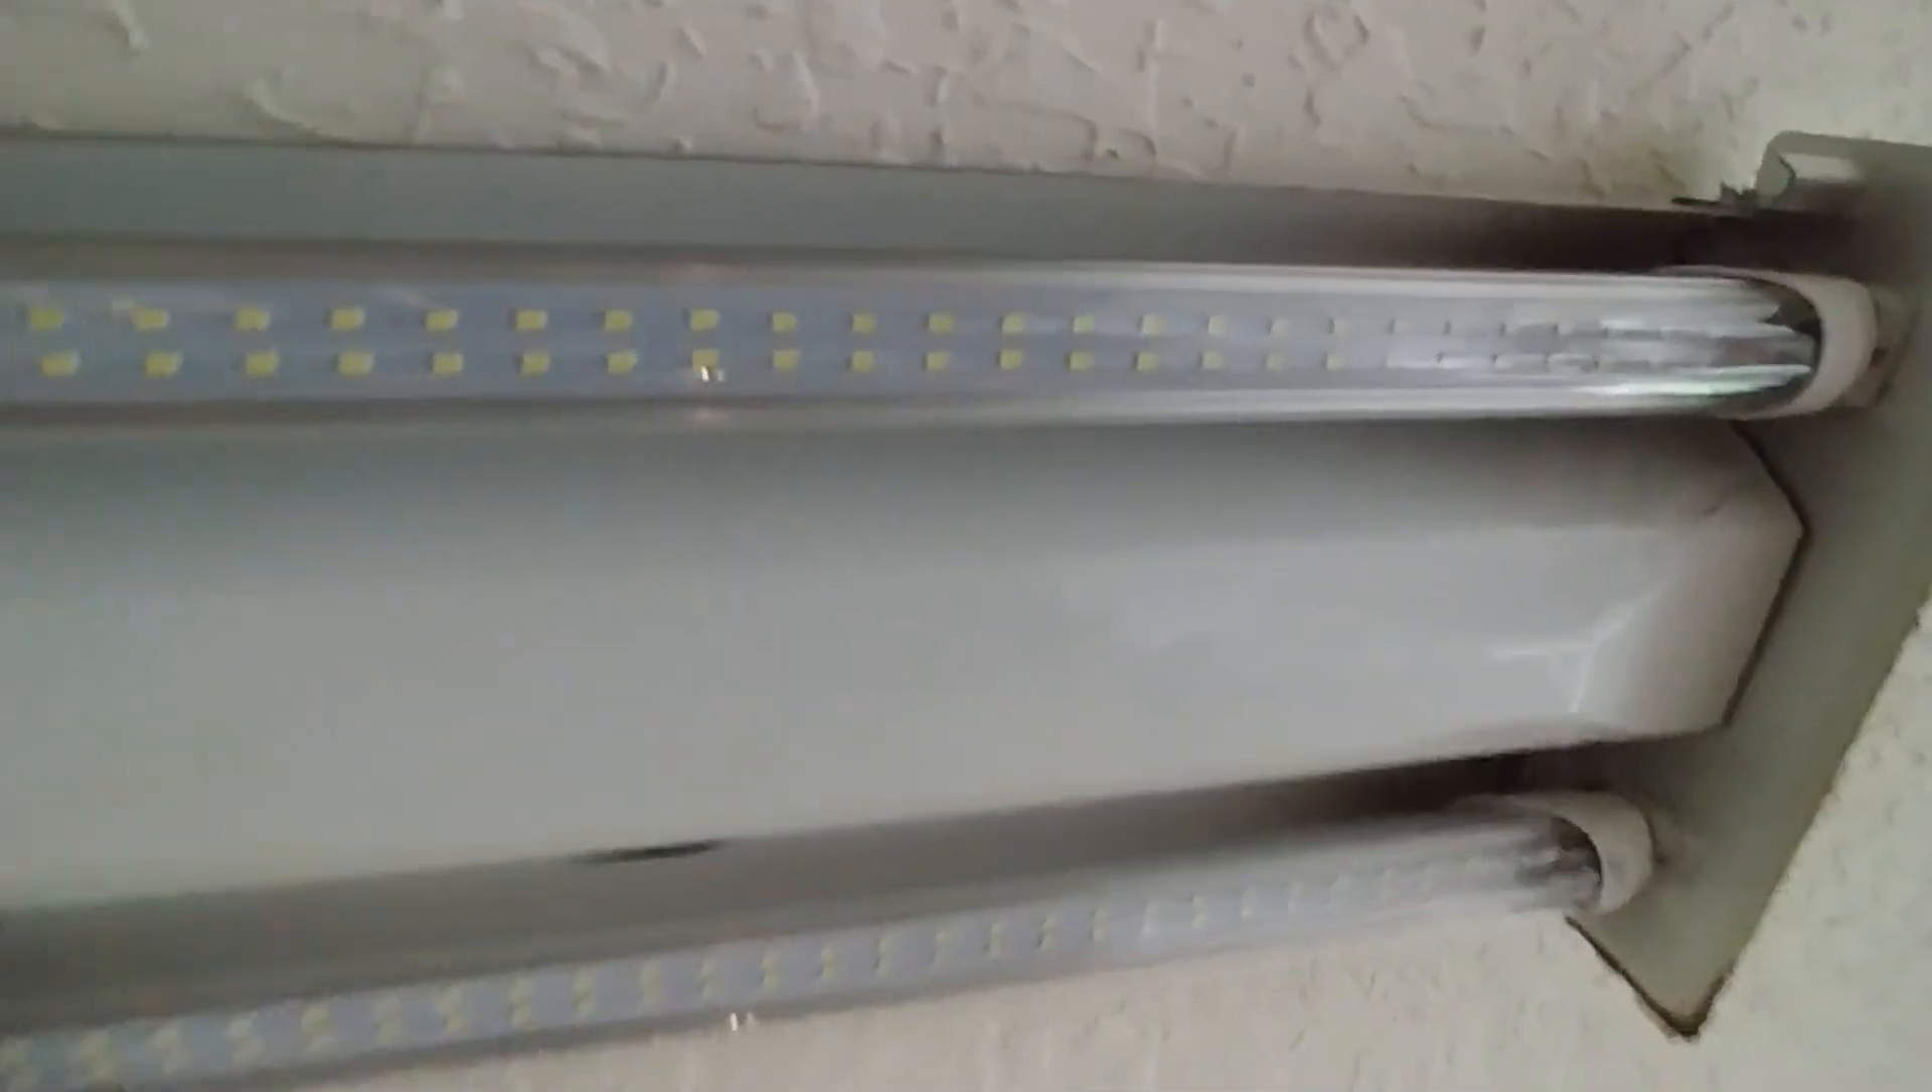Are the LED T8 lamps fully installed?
Yes.